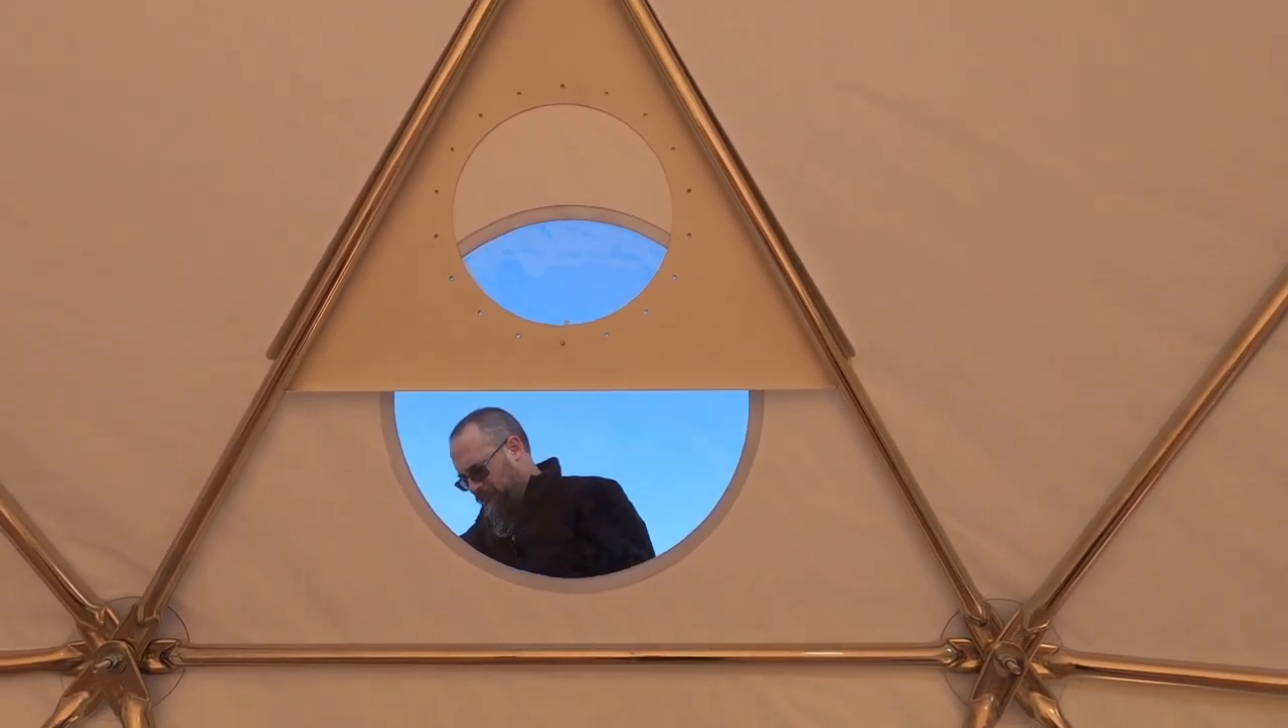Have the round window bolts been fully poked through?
No.